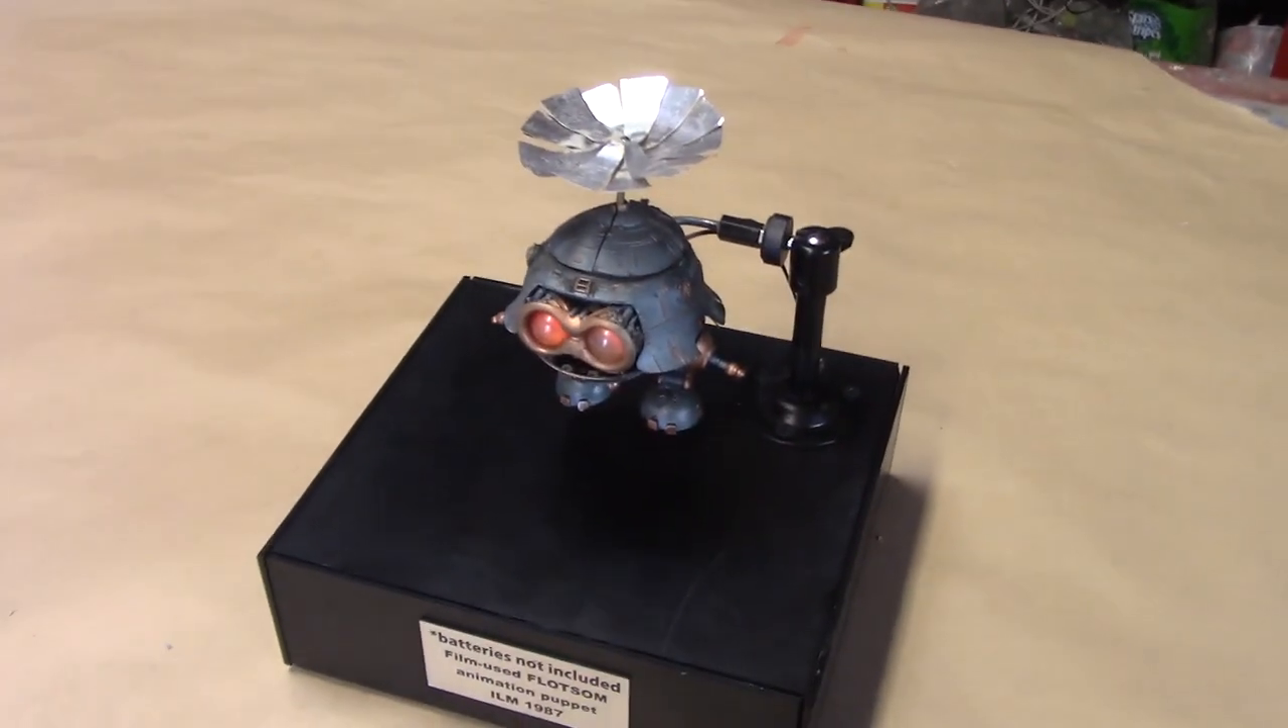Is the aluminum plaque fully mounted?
Yes.